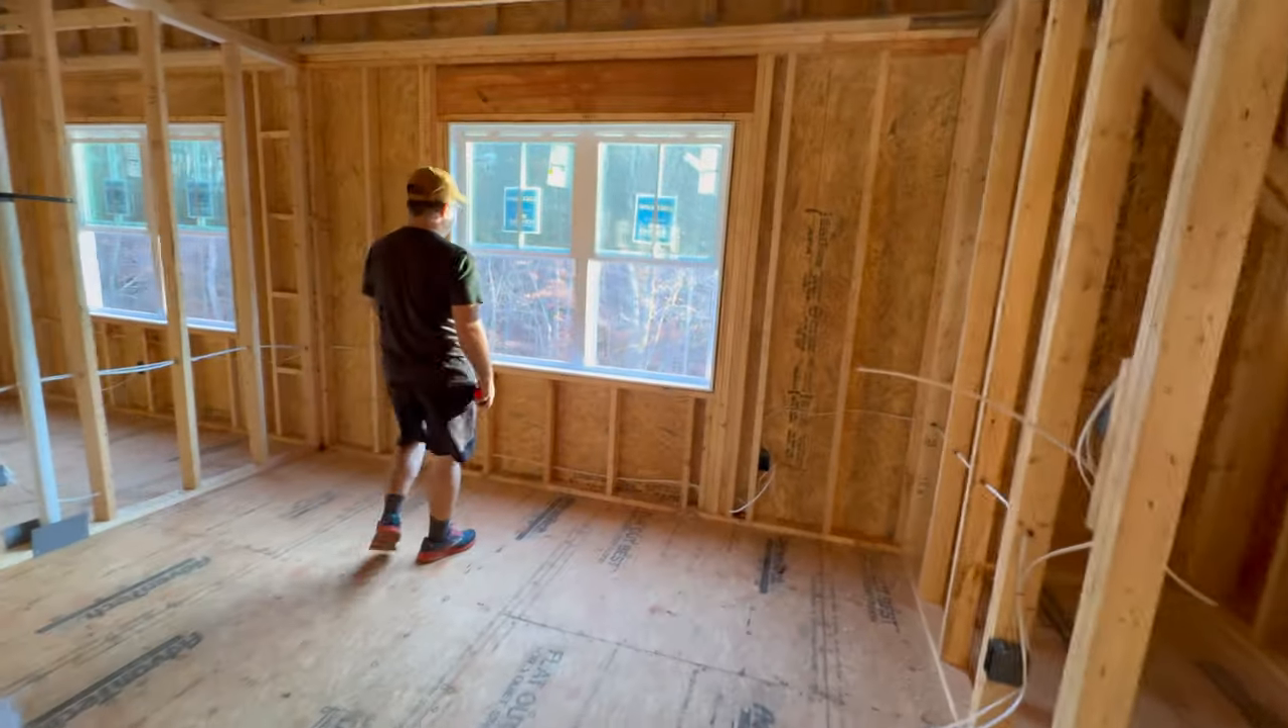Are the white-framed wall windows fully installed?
Yes.